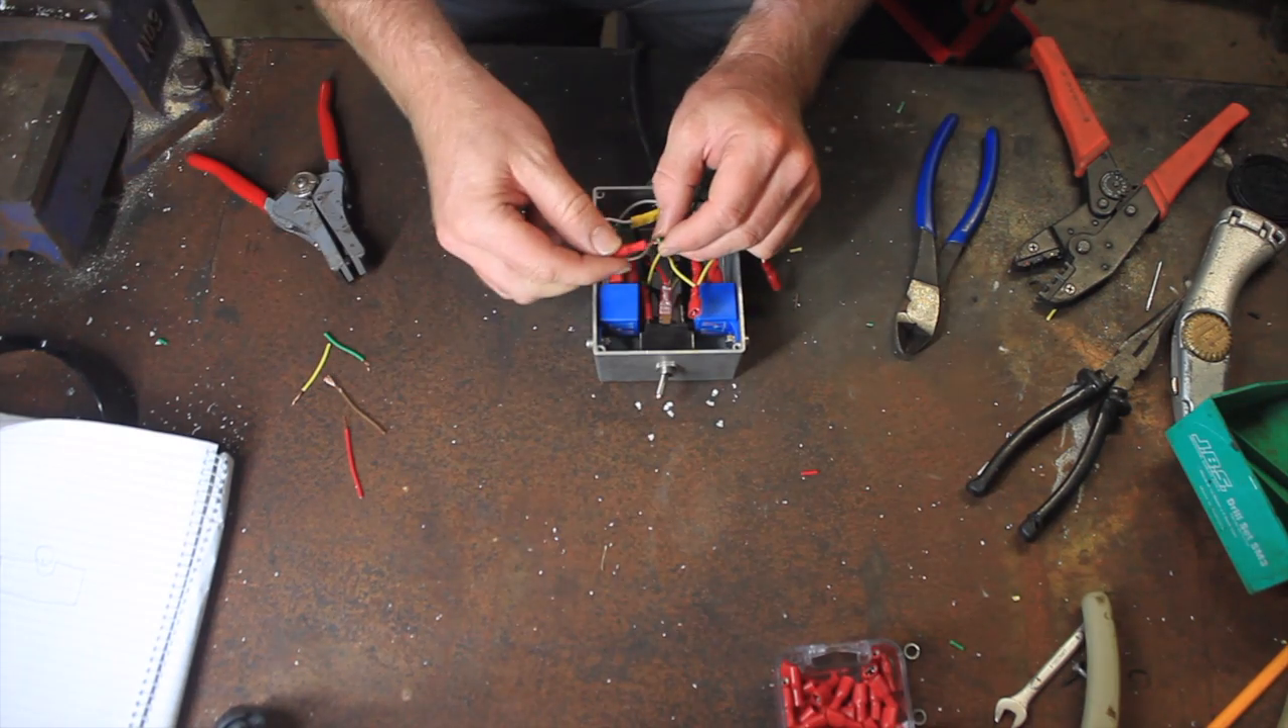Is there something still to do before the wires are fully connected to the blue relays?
Yes.